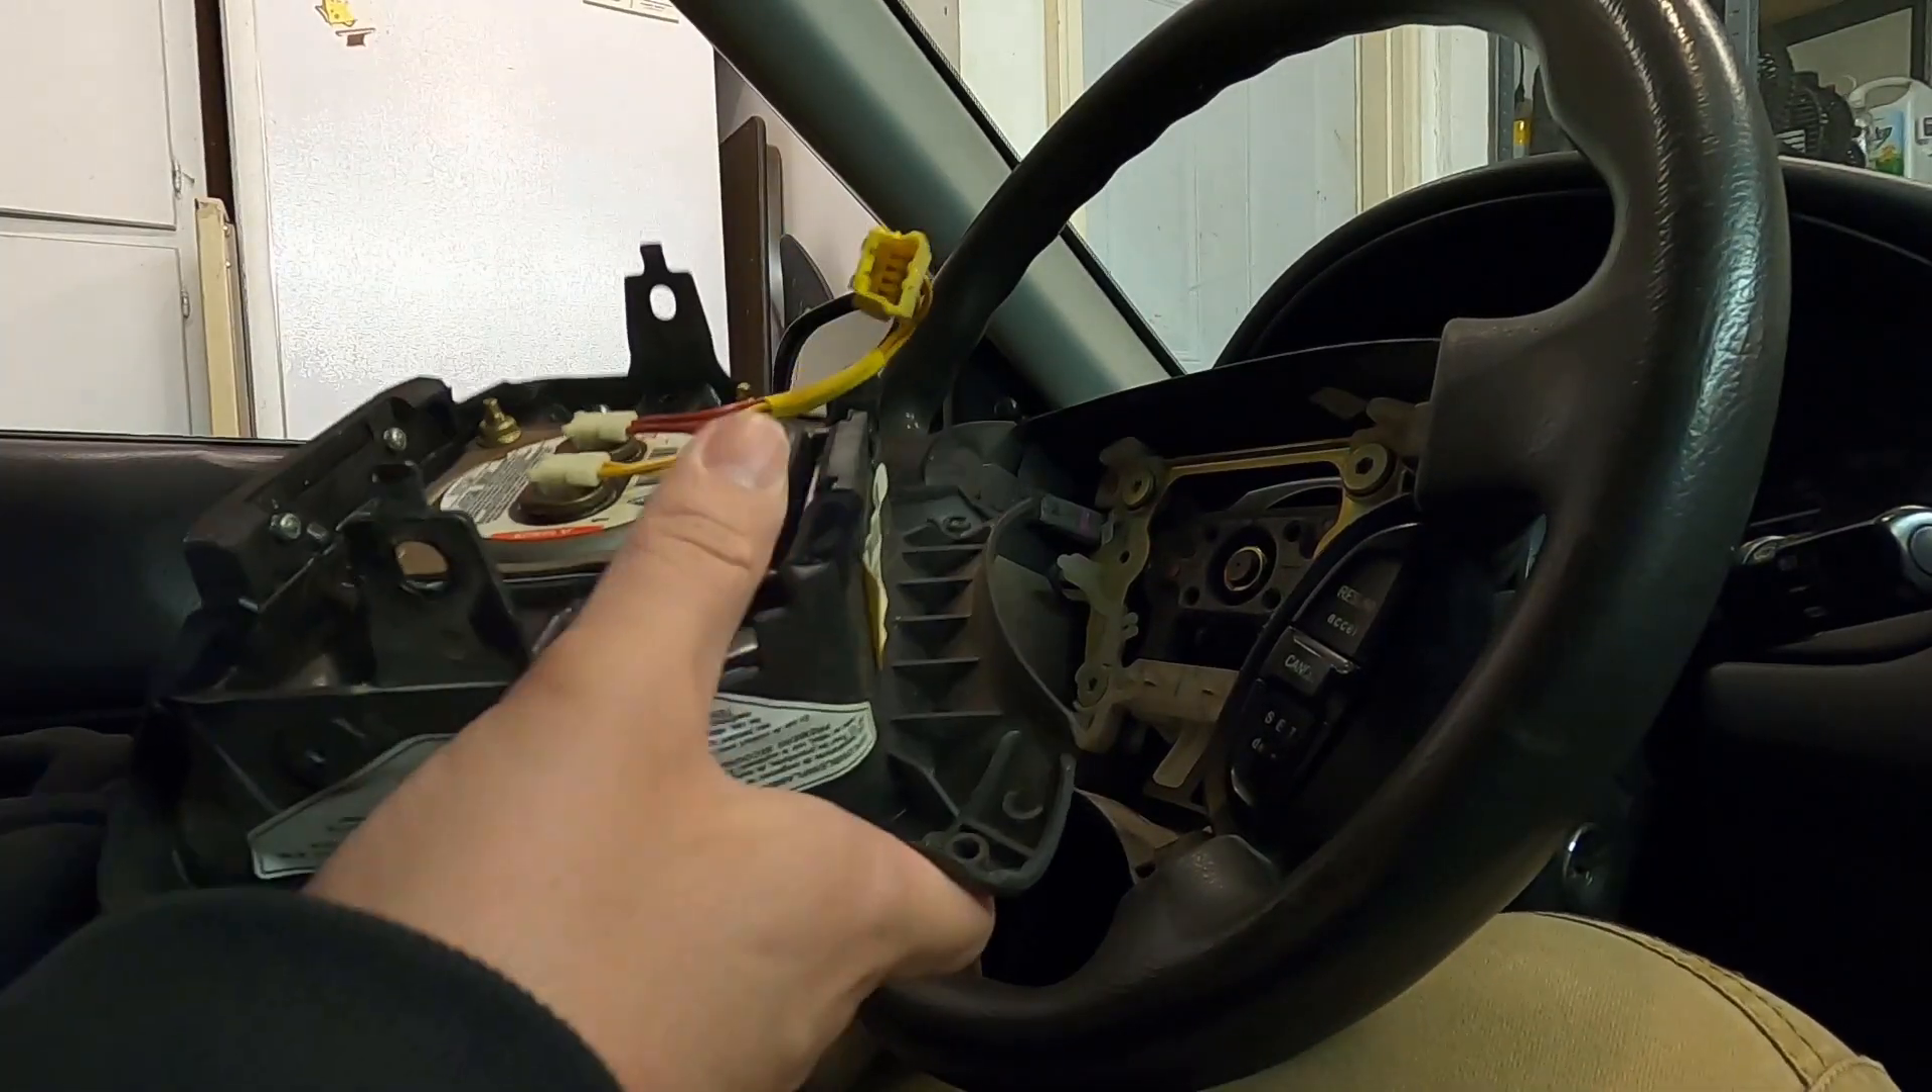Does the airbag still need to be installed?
Yes.